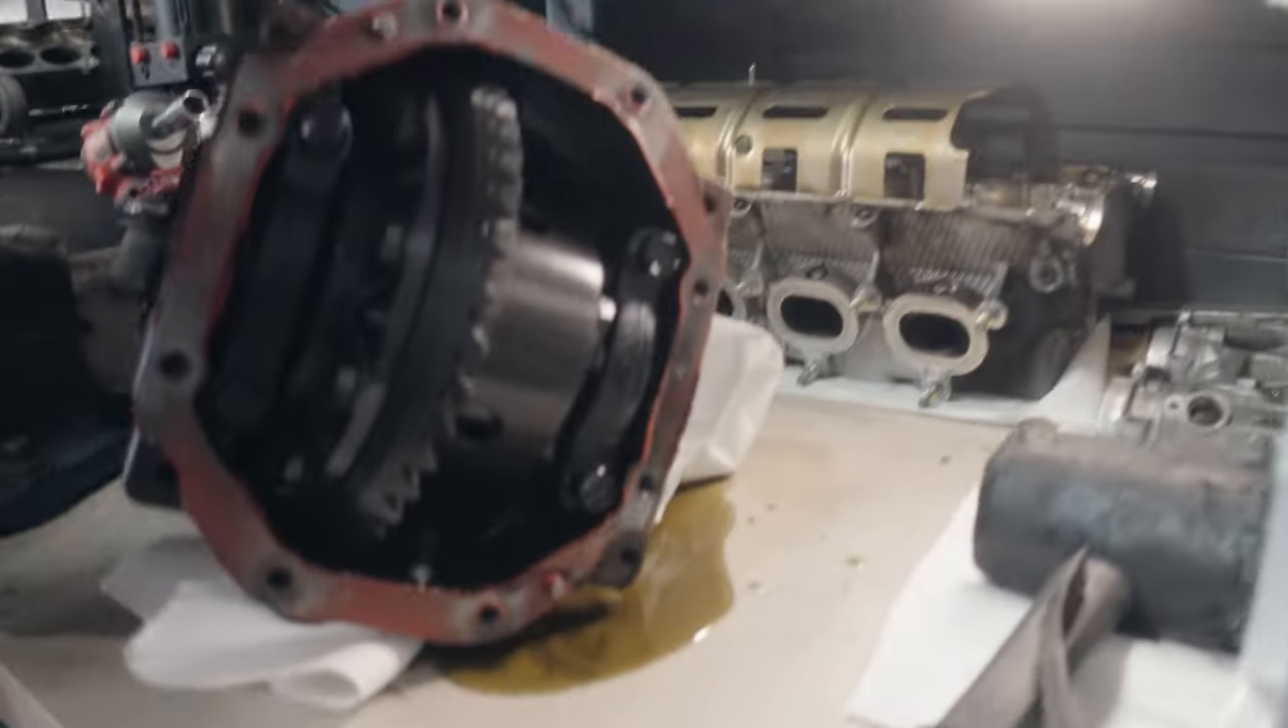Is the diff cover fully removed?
Yes.